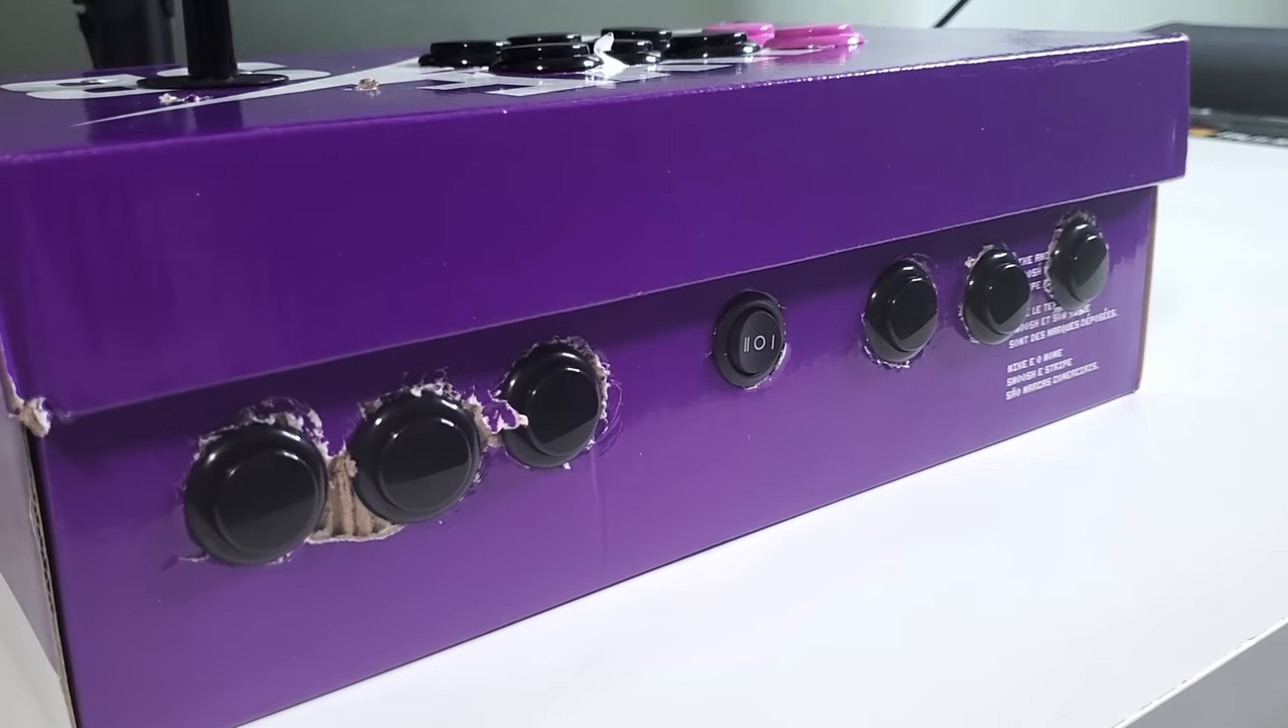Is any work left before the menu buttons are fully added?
No.